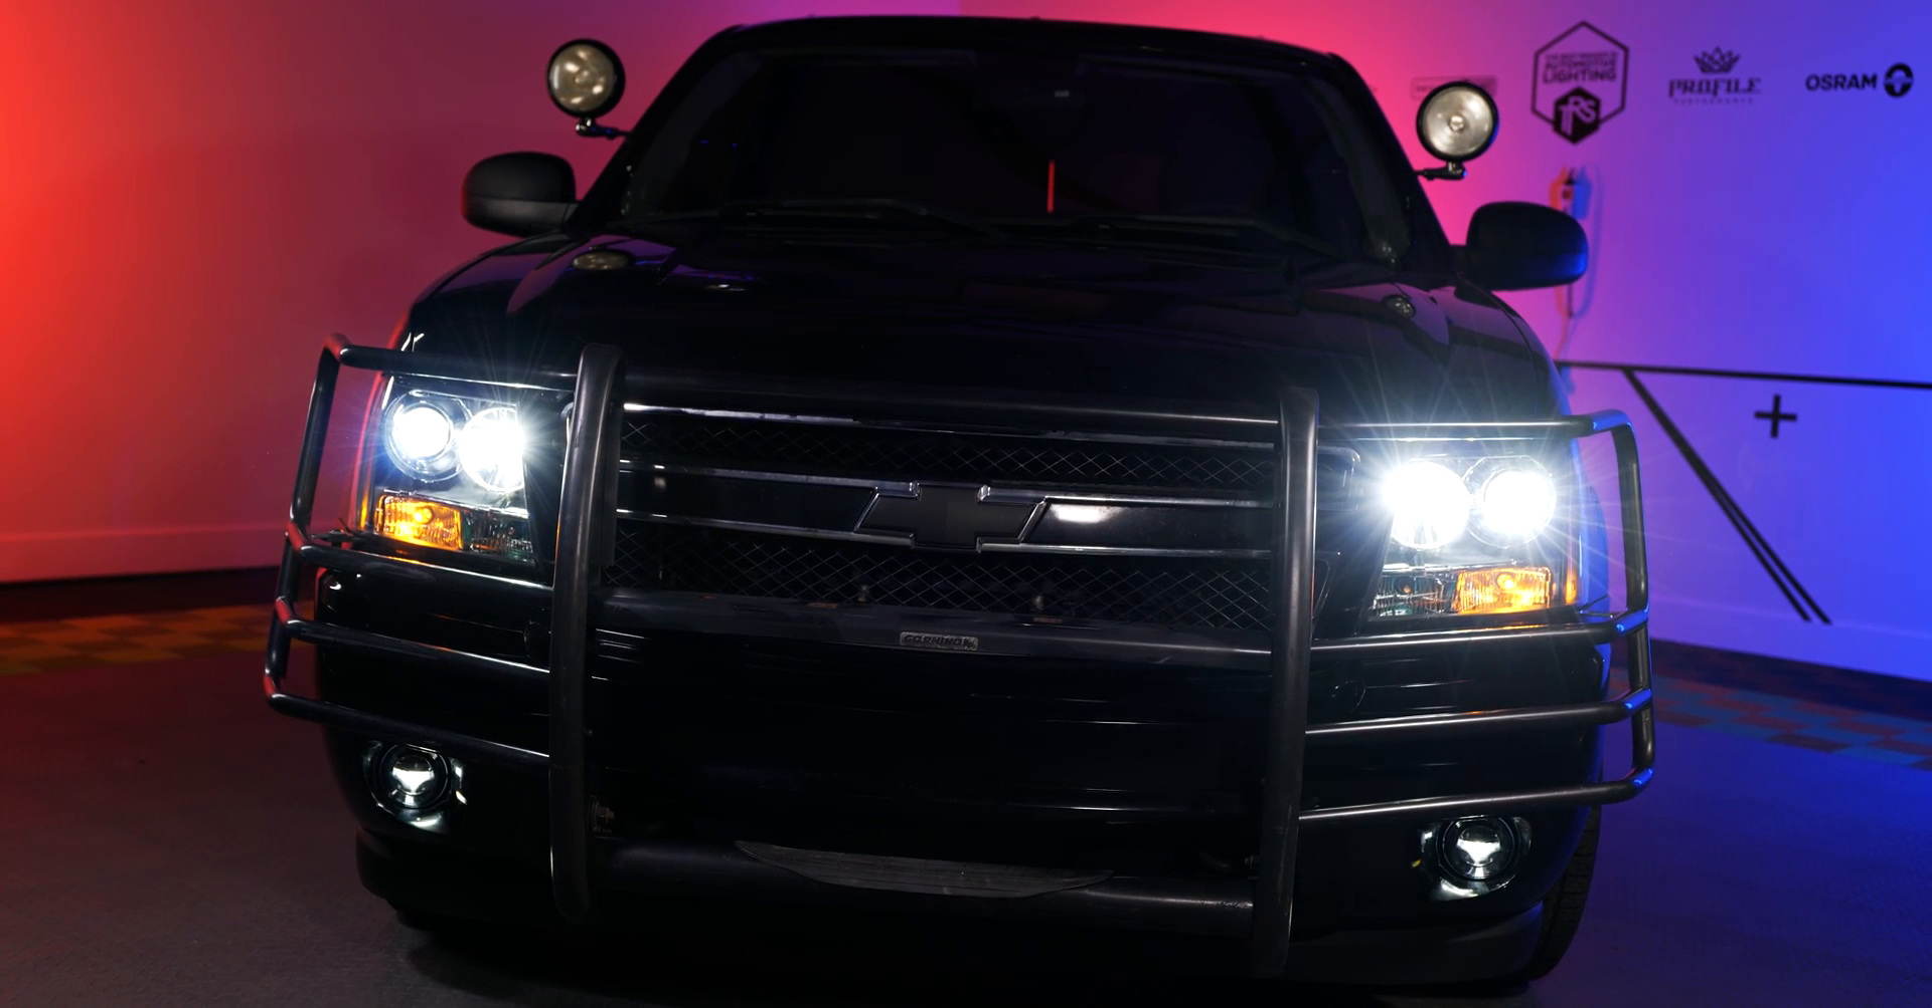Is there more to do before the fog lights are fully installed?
No.